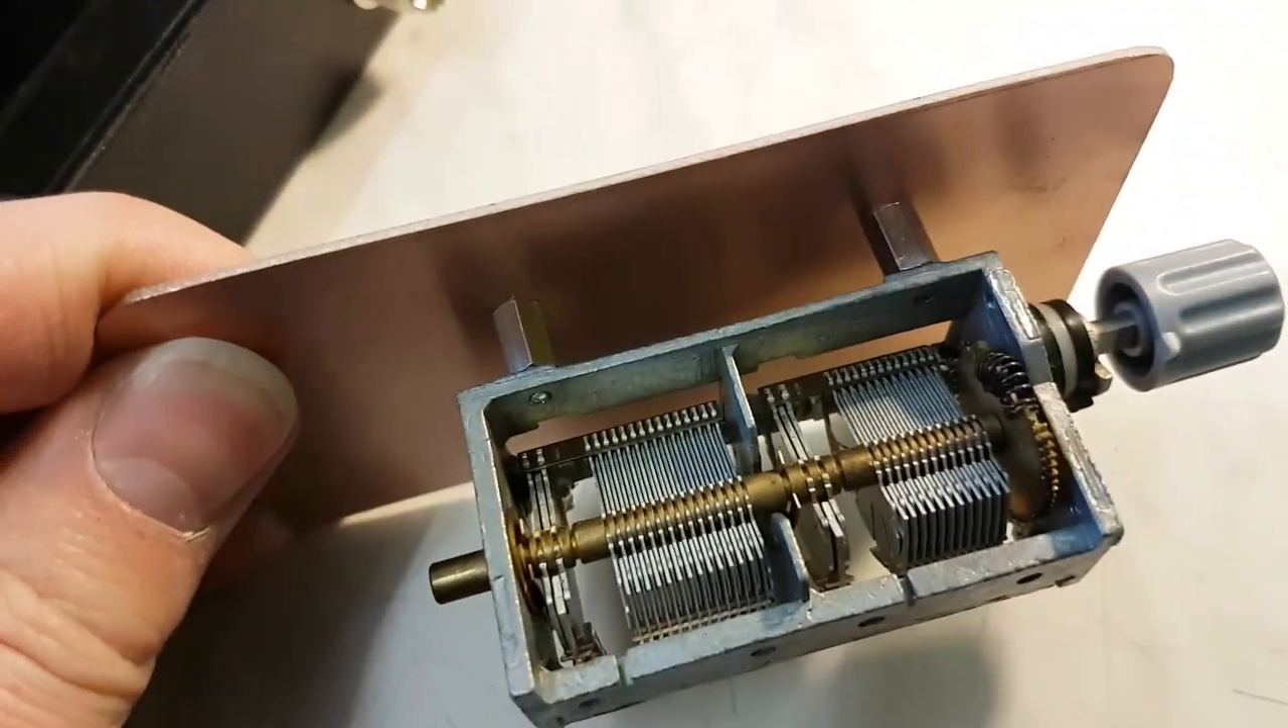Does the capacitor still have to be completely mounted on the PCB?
No.